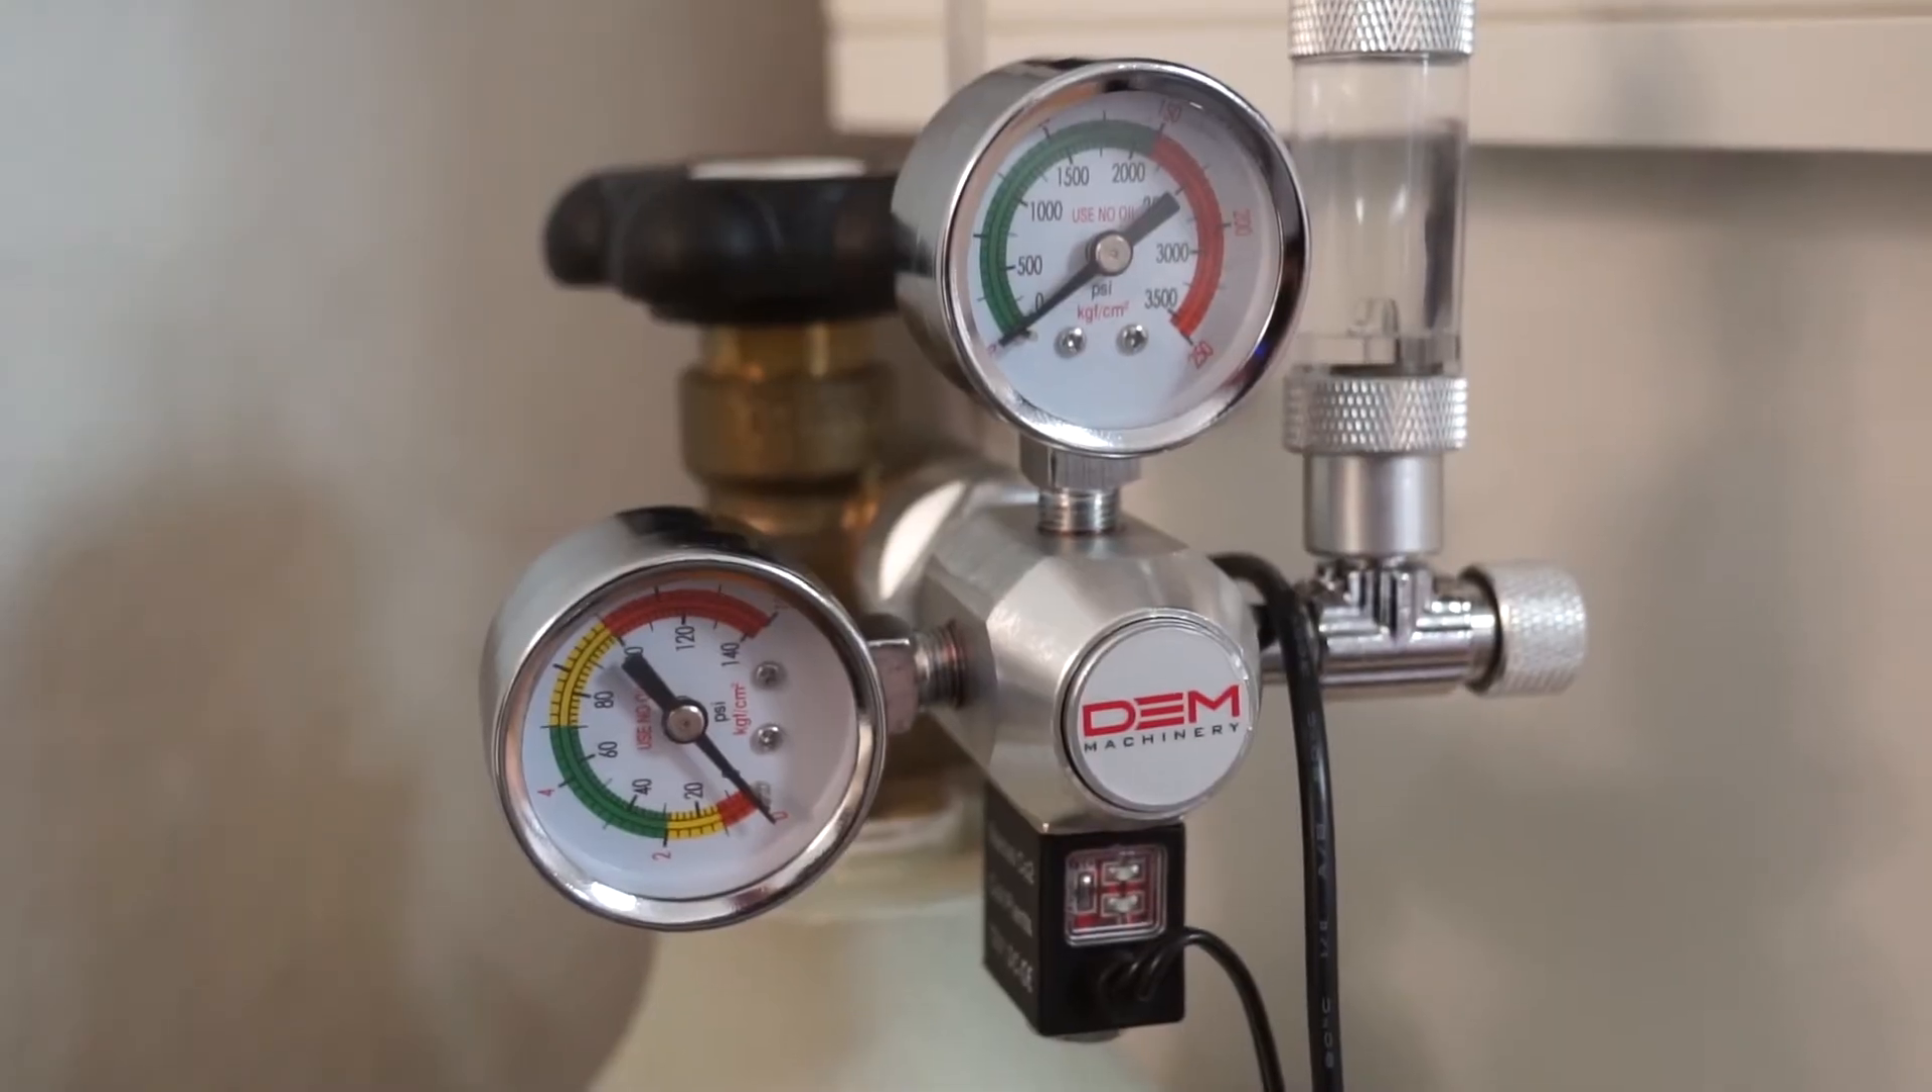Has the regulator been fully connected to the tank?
Yes.